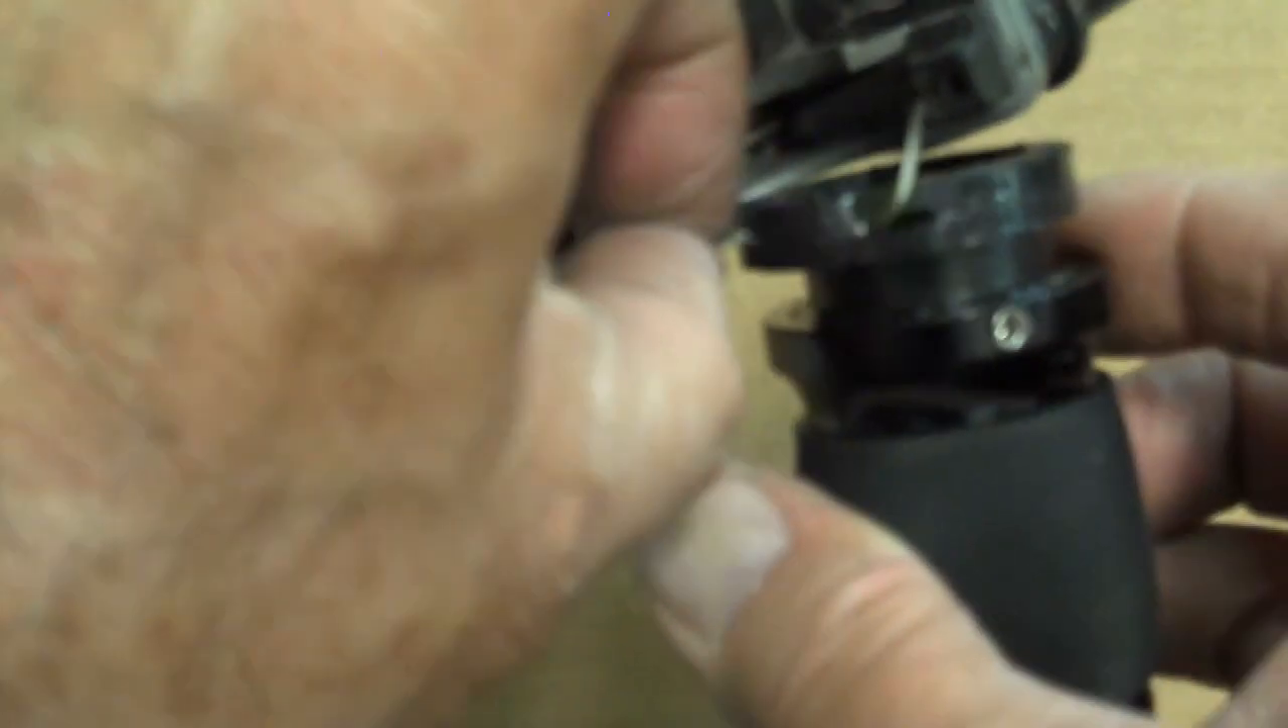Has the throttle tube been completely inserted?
No.